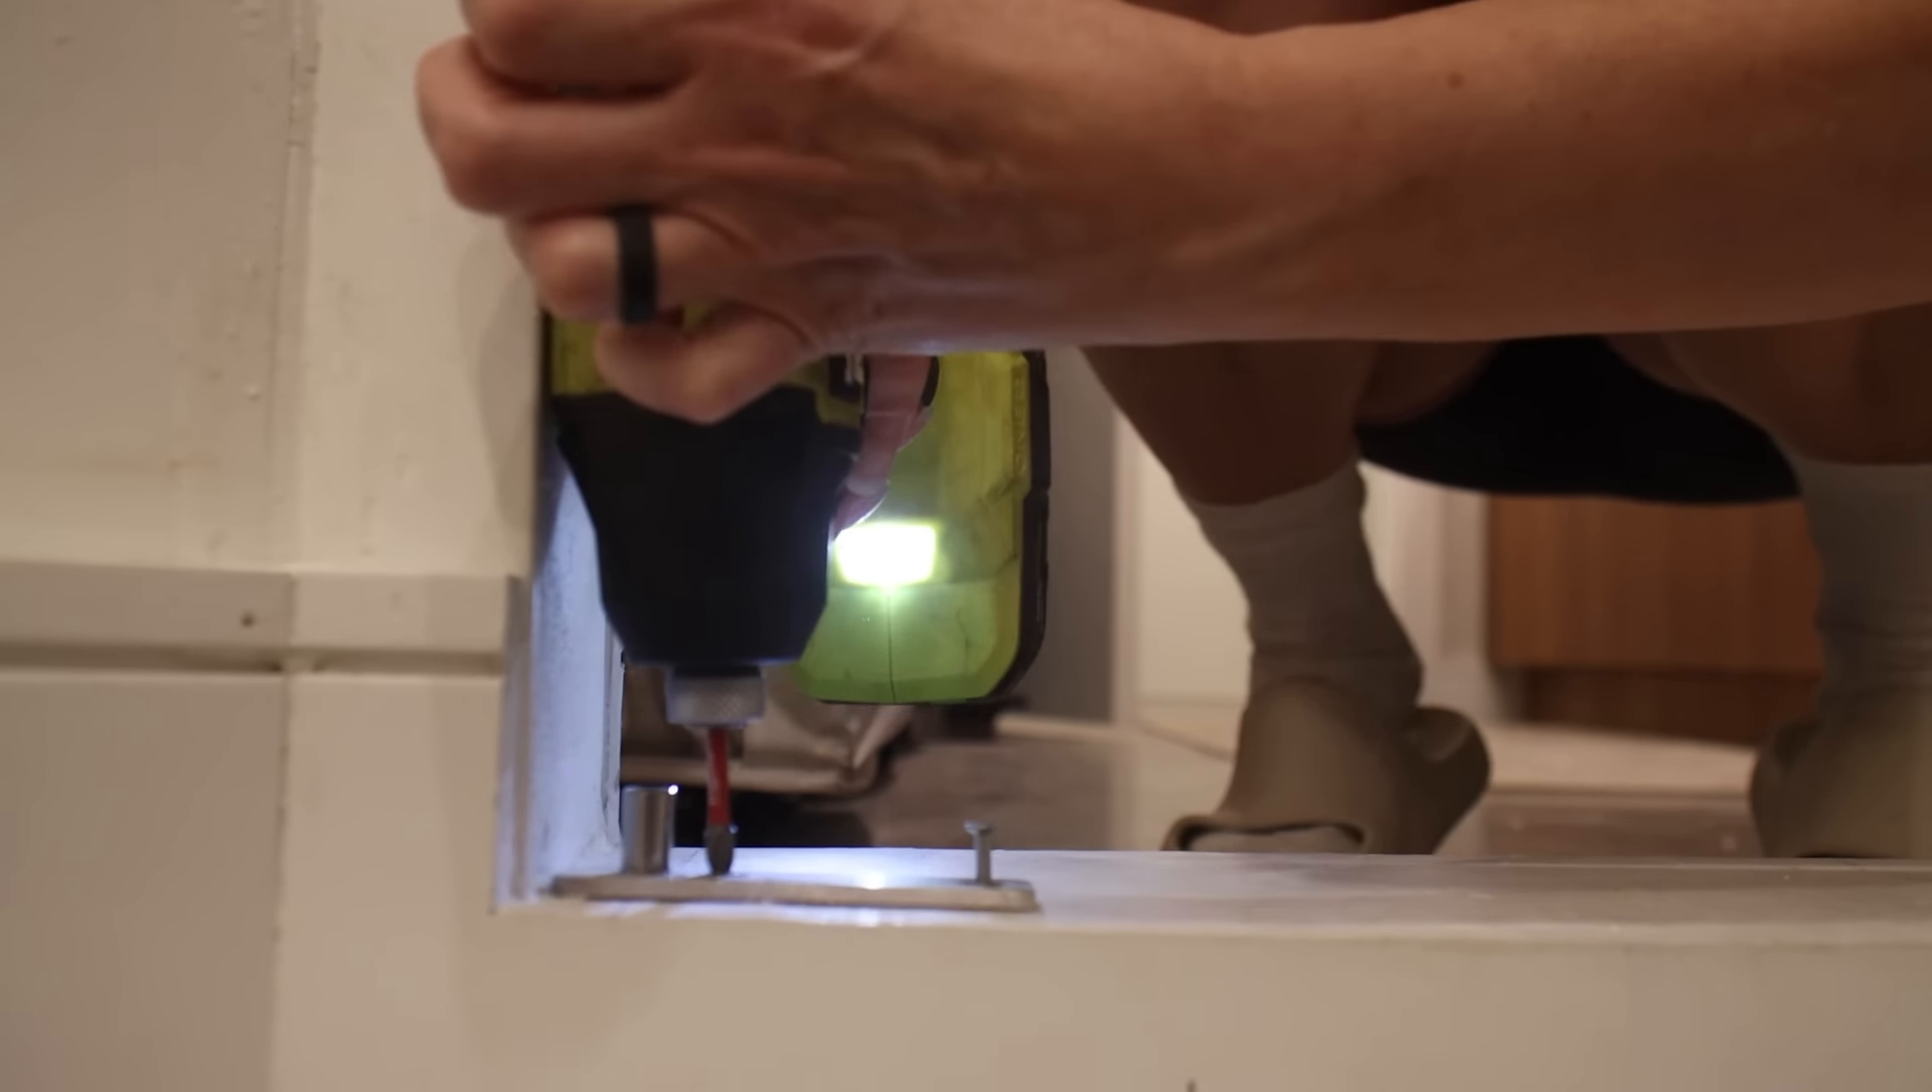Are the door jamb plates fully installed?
No.